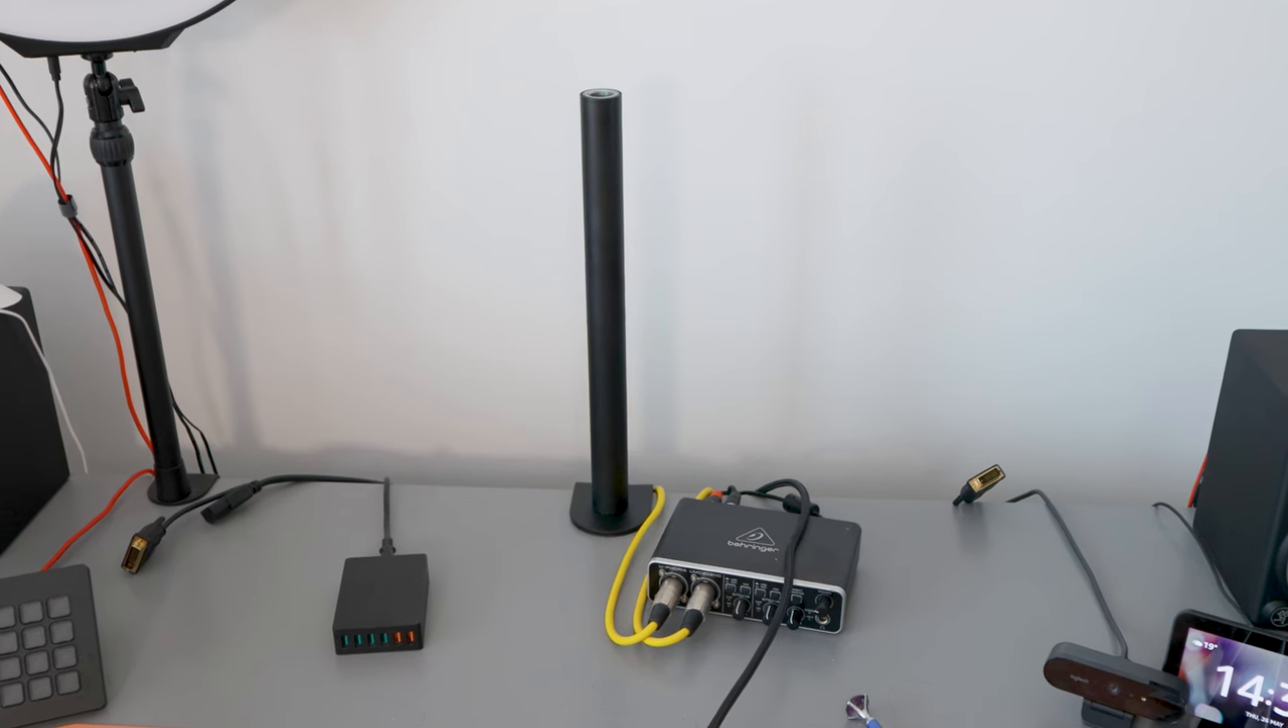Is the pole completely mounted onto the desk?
Yes.